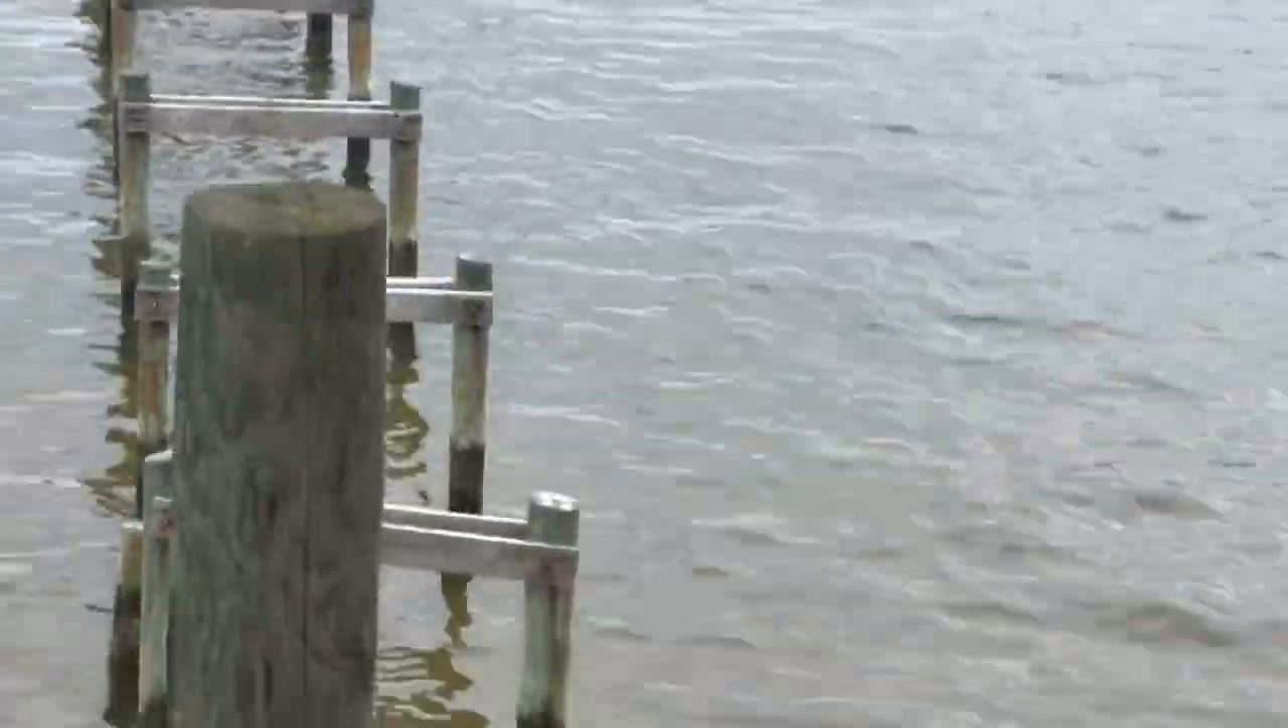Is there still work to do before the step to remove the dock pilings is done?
Yes.